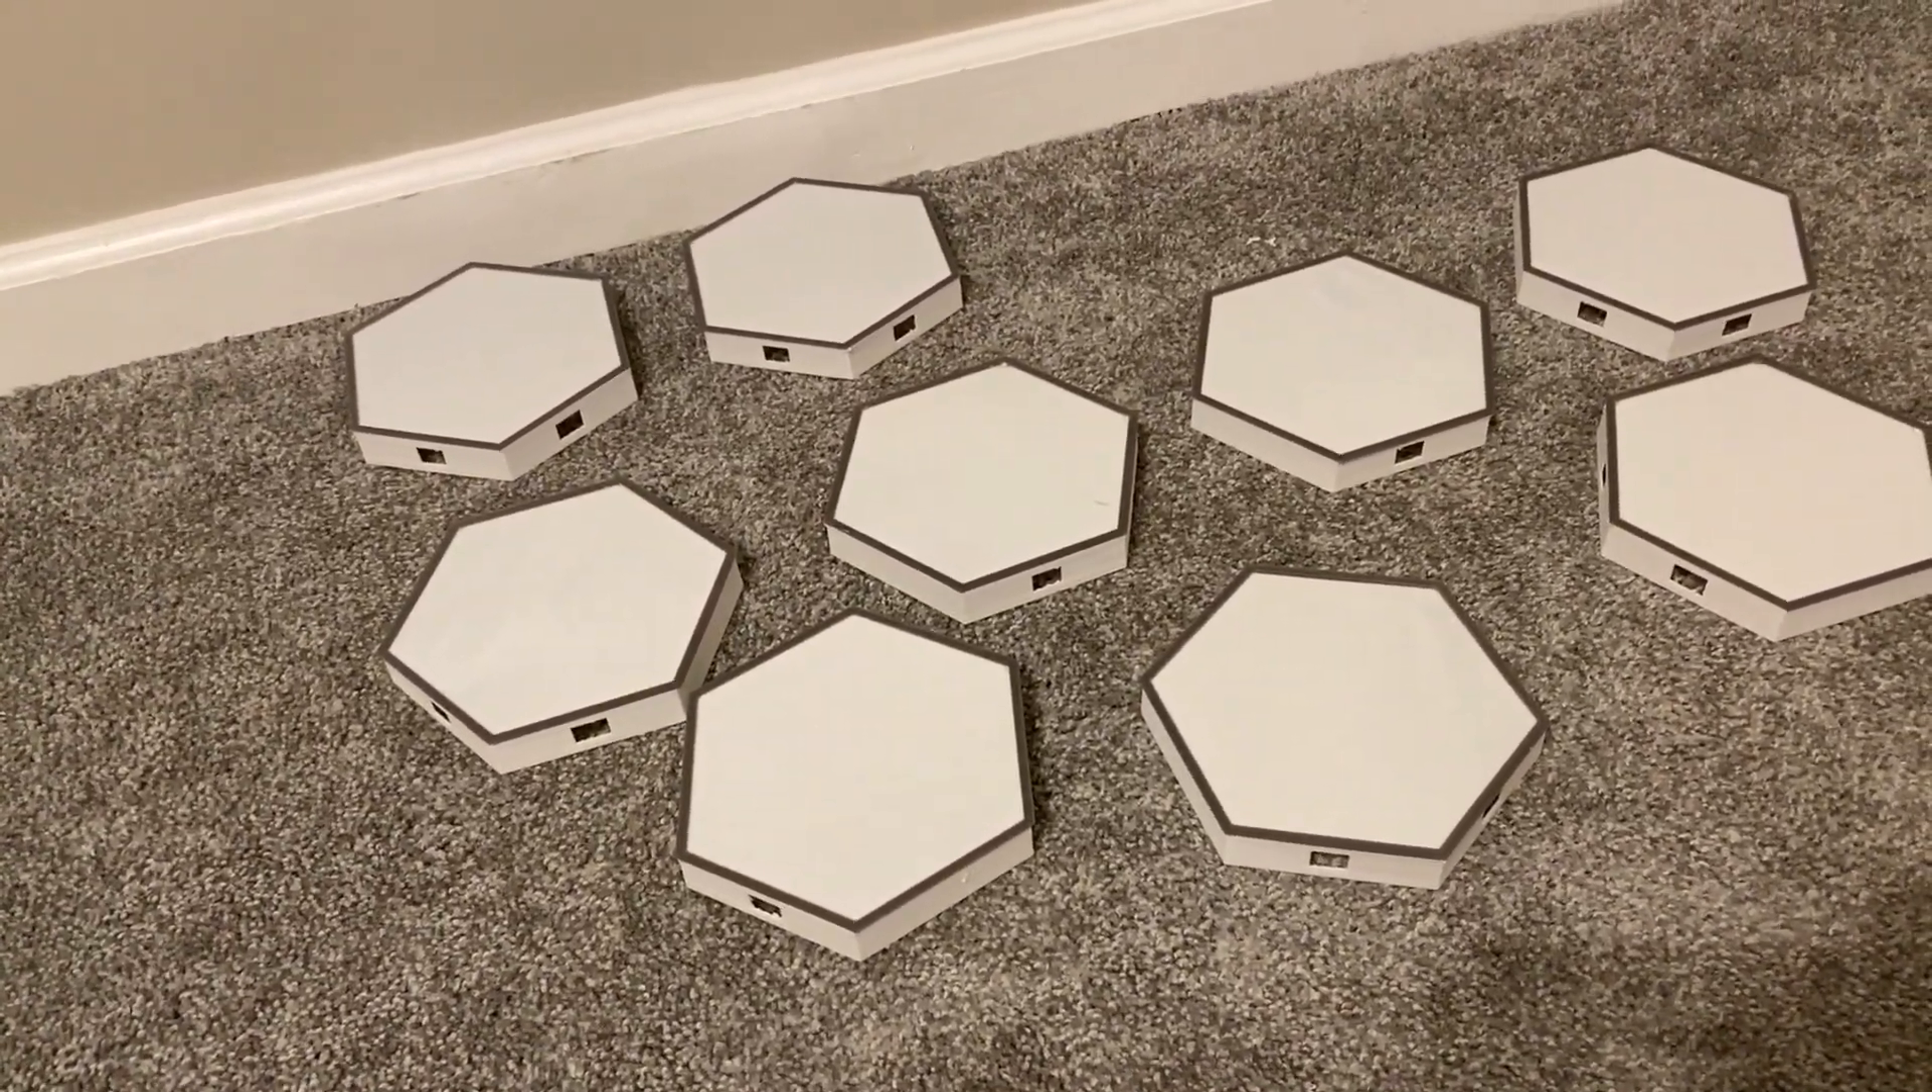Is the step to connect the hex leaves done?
No.